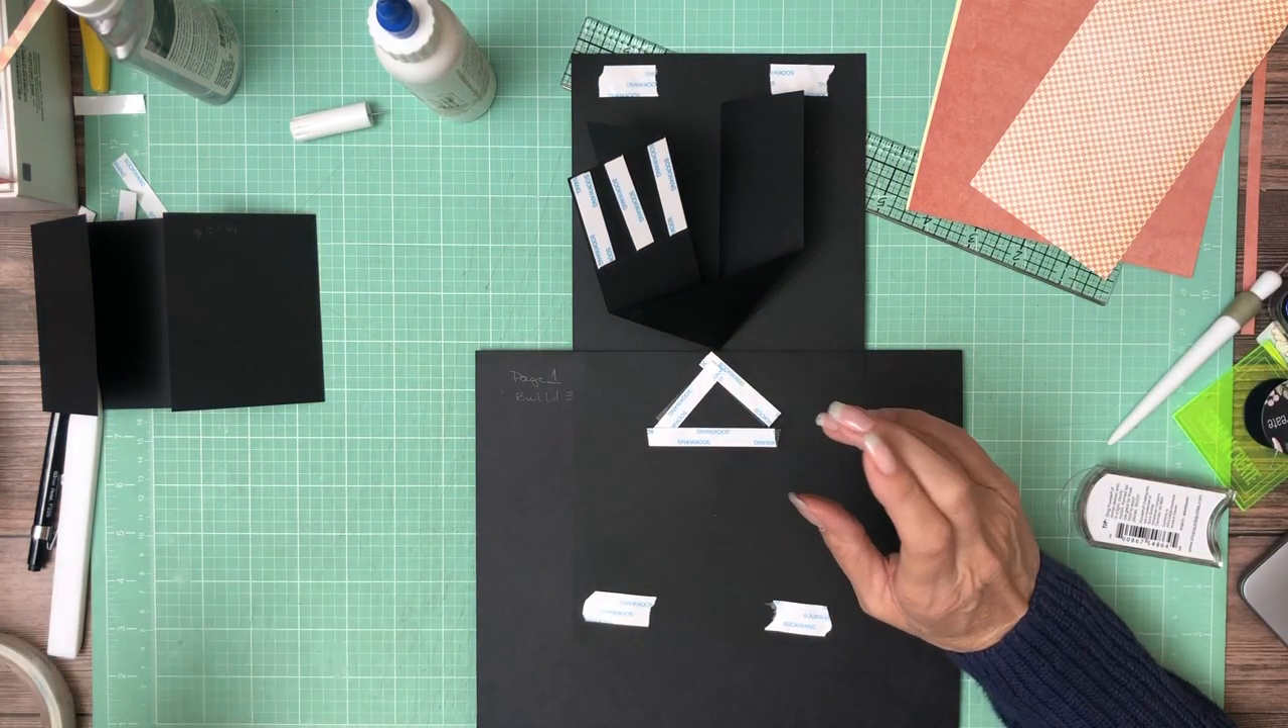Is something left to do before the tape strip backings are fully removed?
Yes.